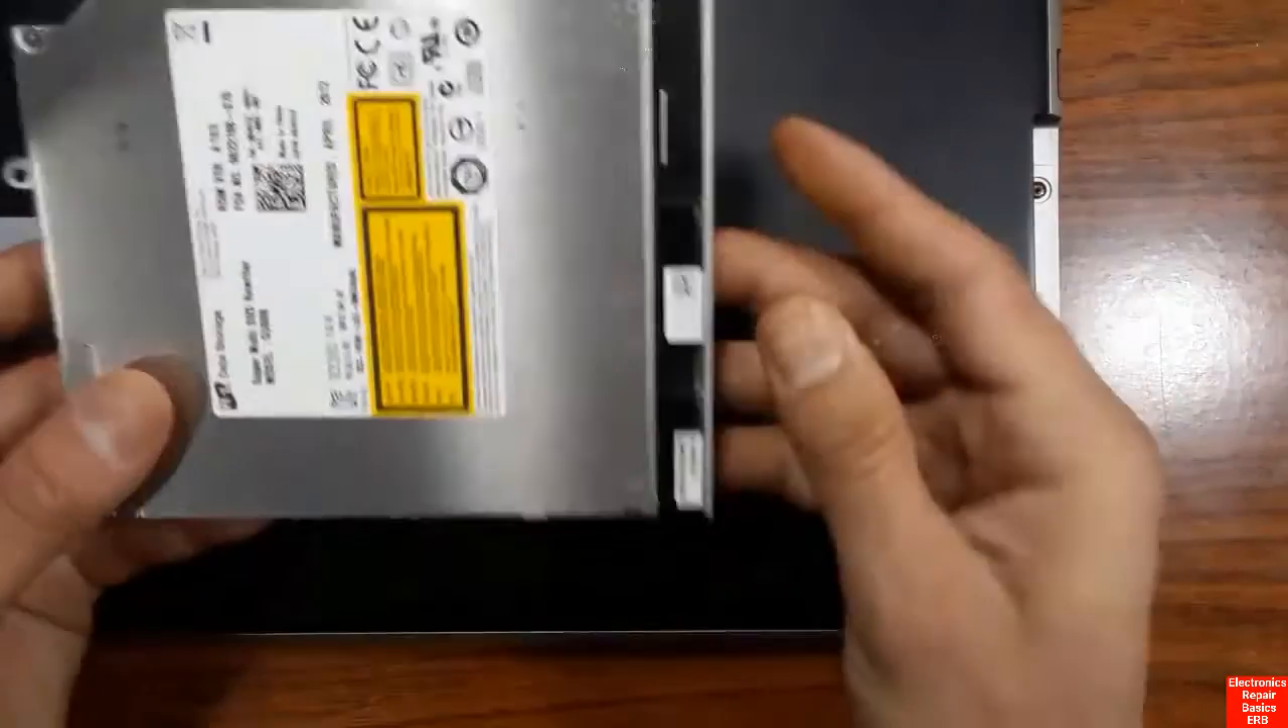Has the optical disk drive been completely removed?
Yes.